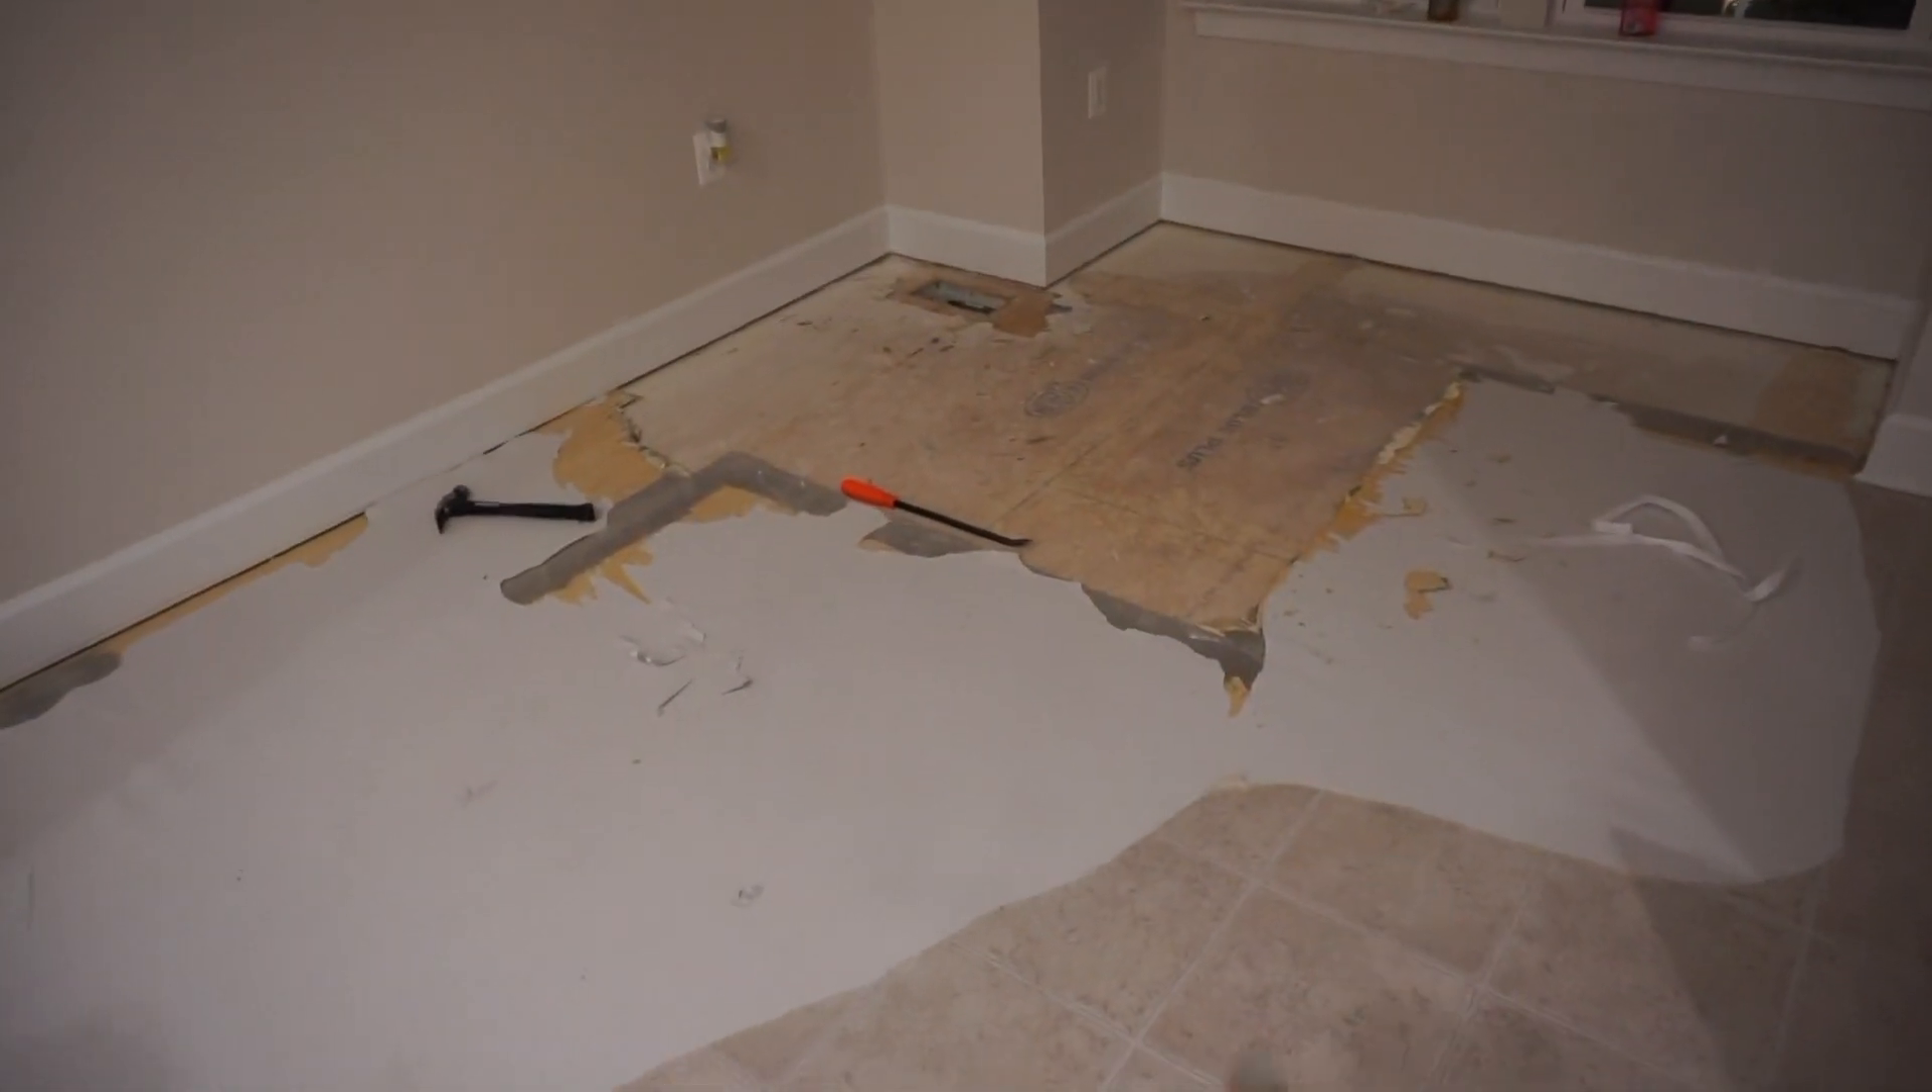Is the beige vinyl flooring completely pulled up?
No.